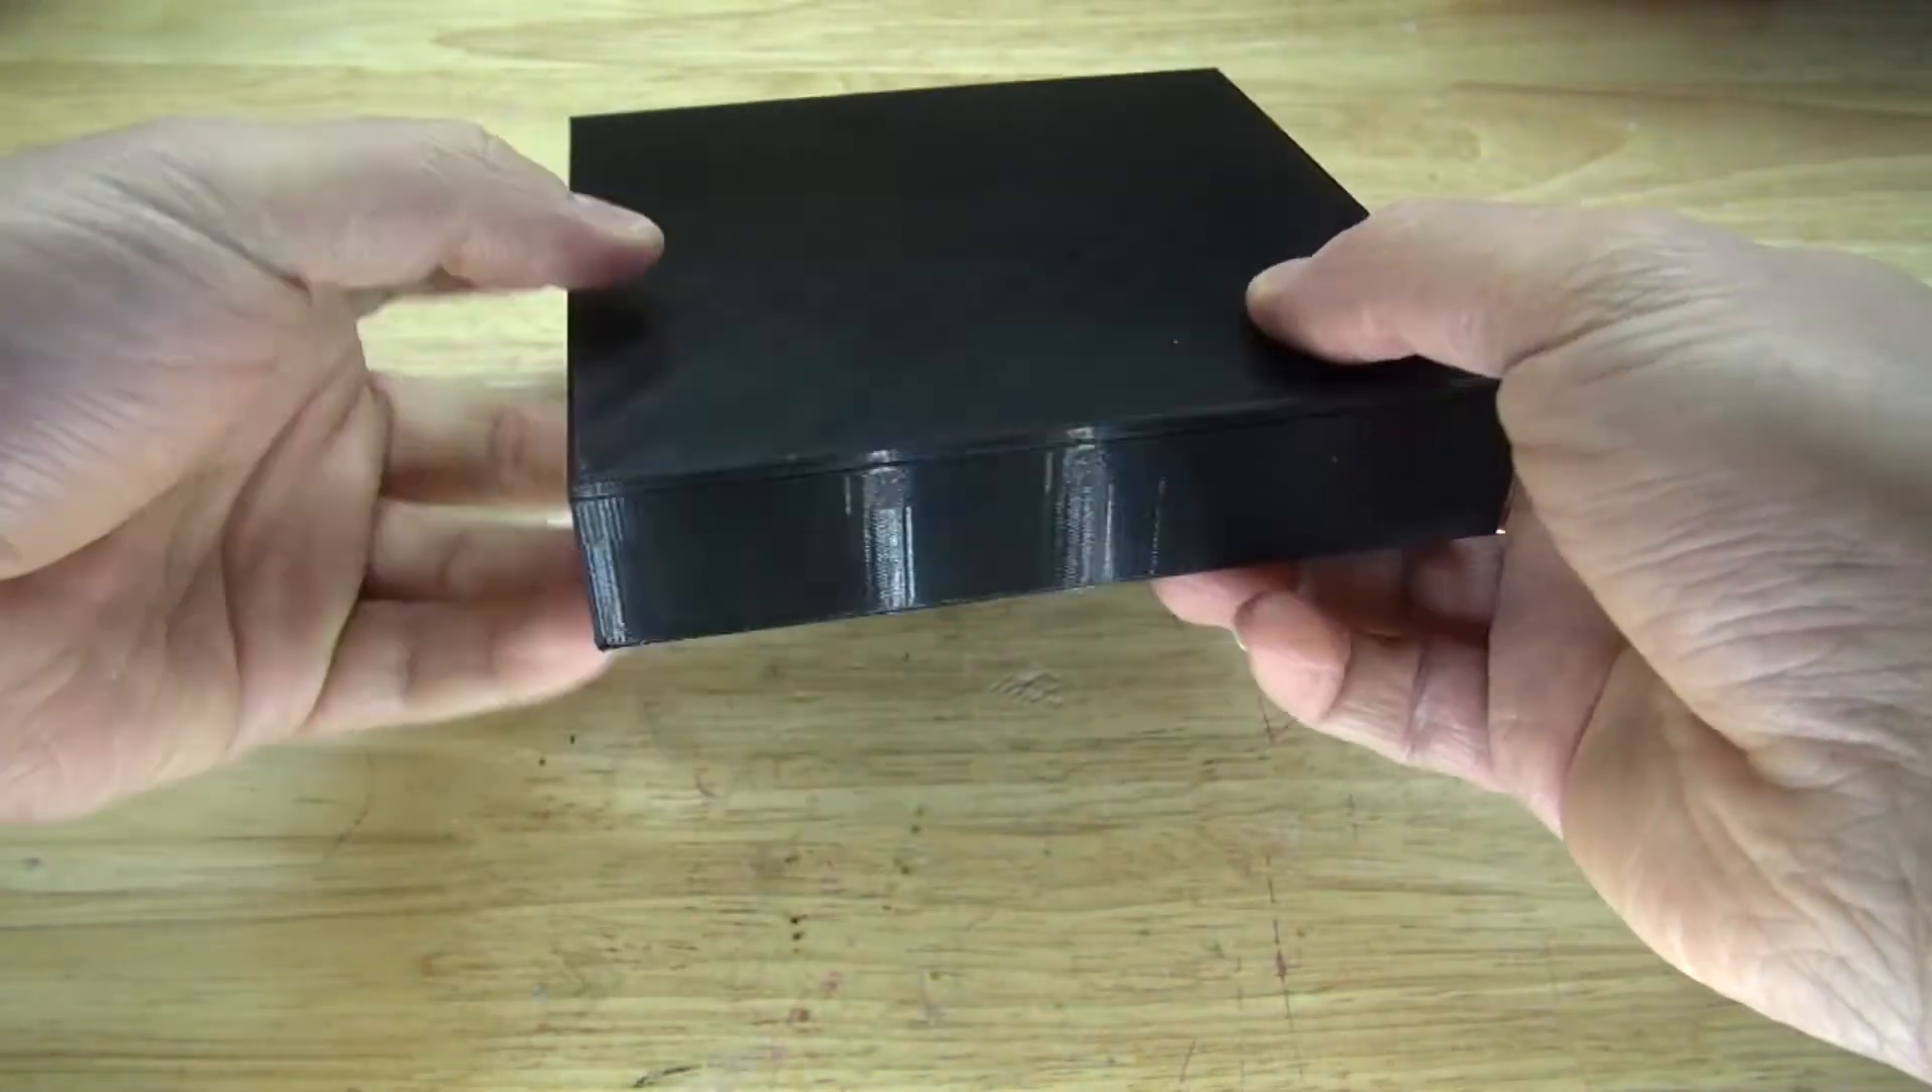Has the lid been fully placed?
Yes.